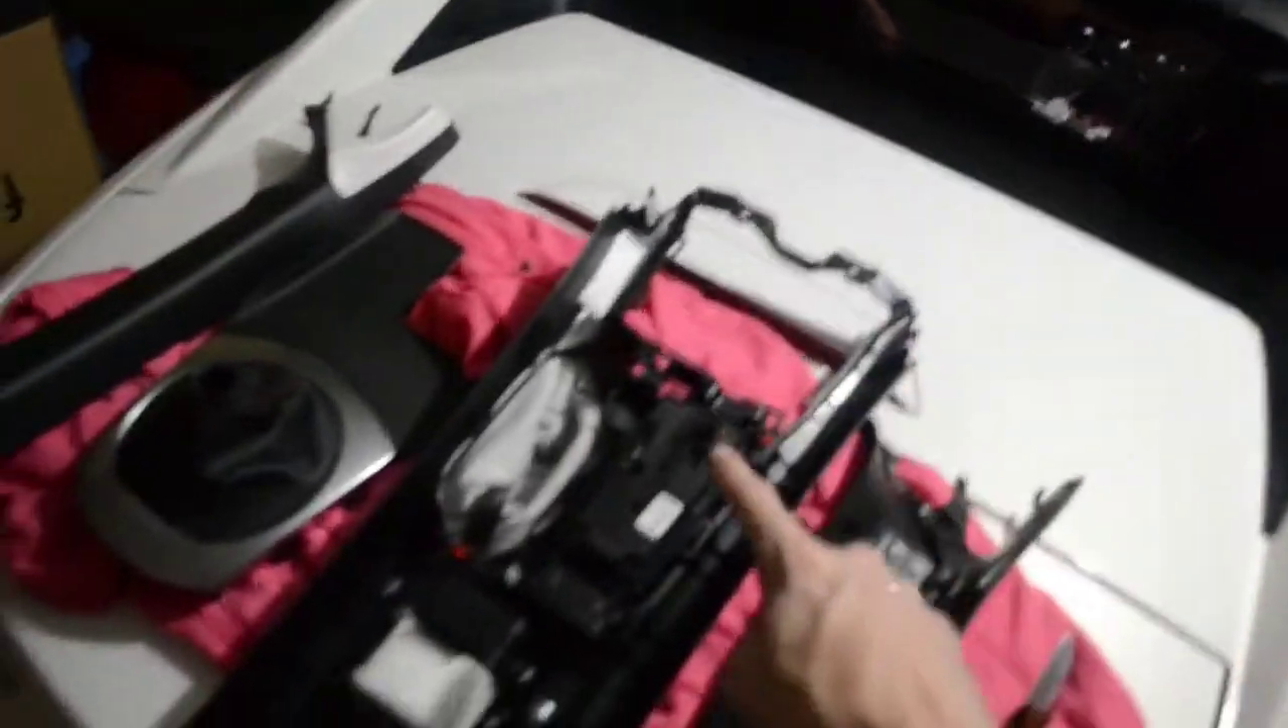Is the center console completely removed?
Yes.